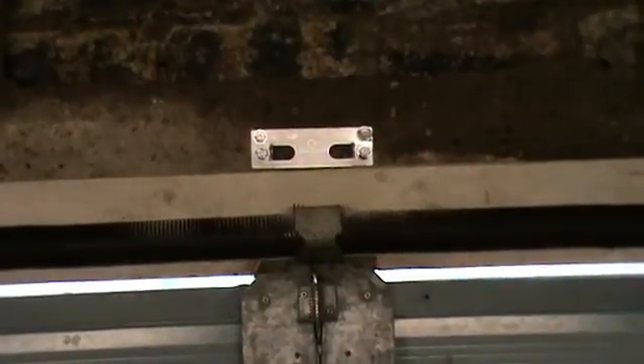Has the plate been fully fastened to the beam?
Yes.